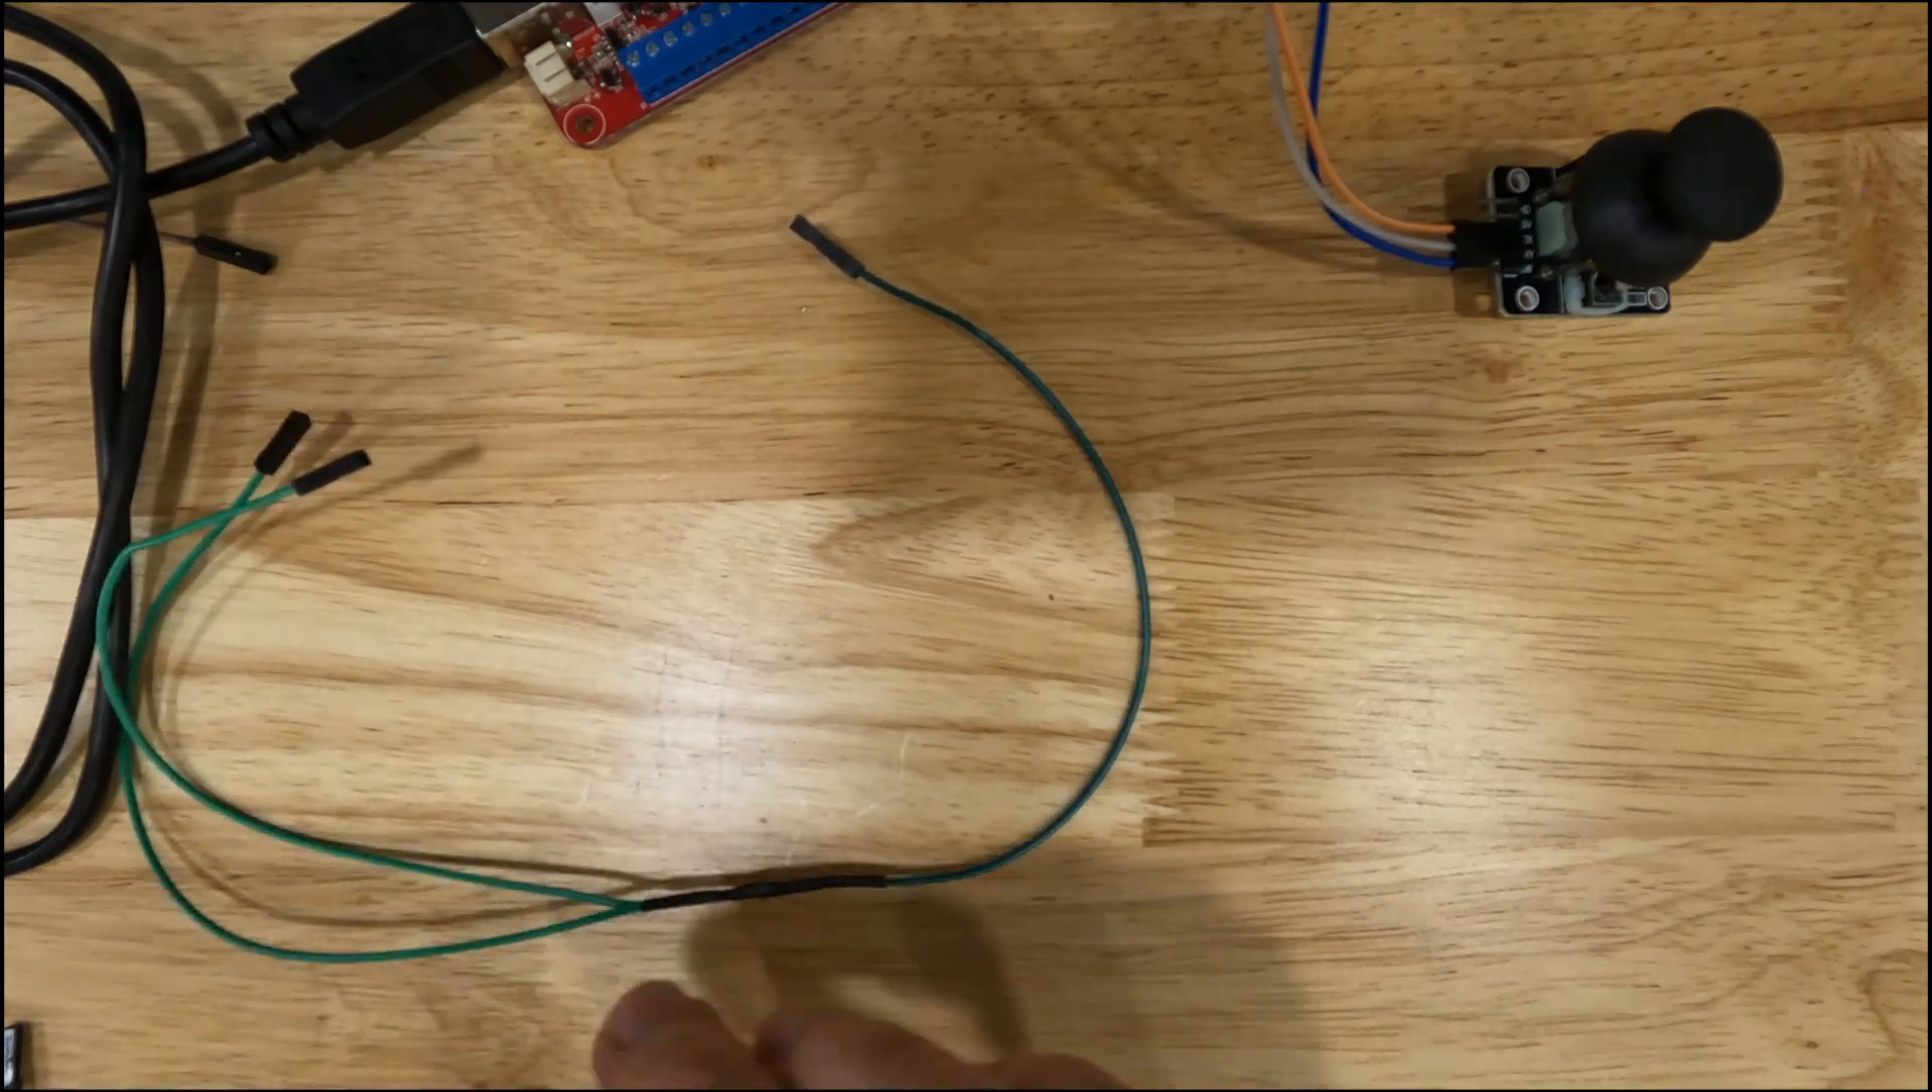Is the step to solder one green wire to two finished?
Yes.